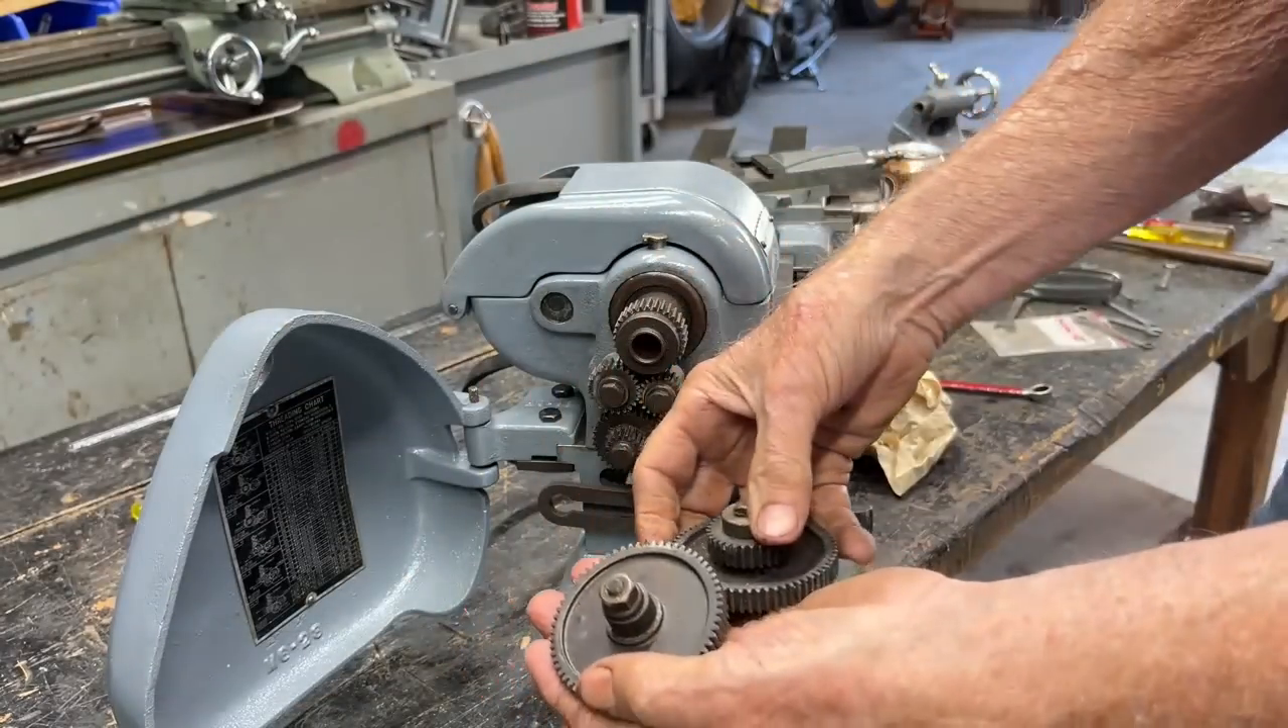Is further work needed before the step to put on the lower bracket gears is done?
Yes.